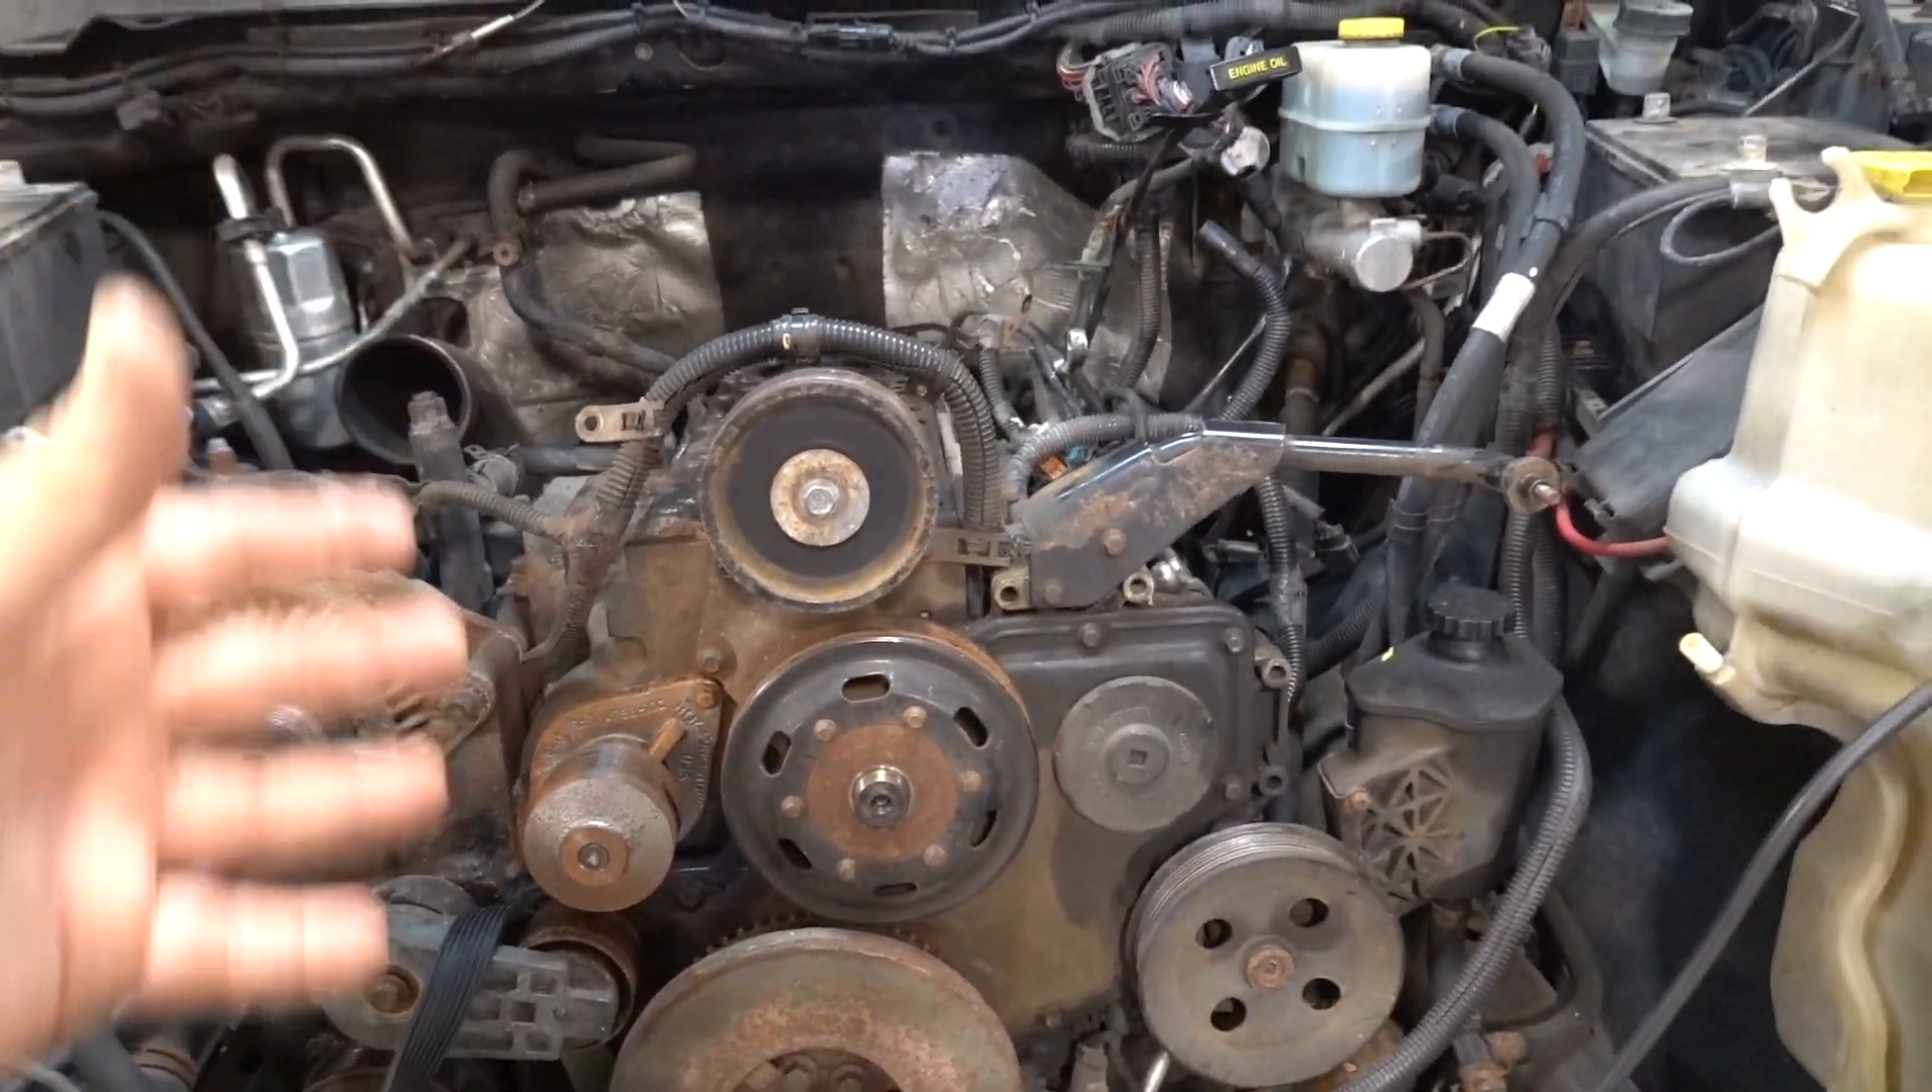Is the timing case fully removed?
No.